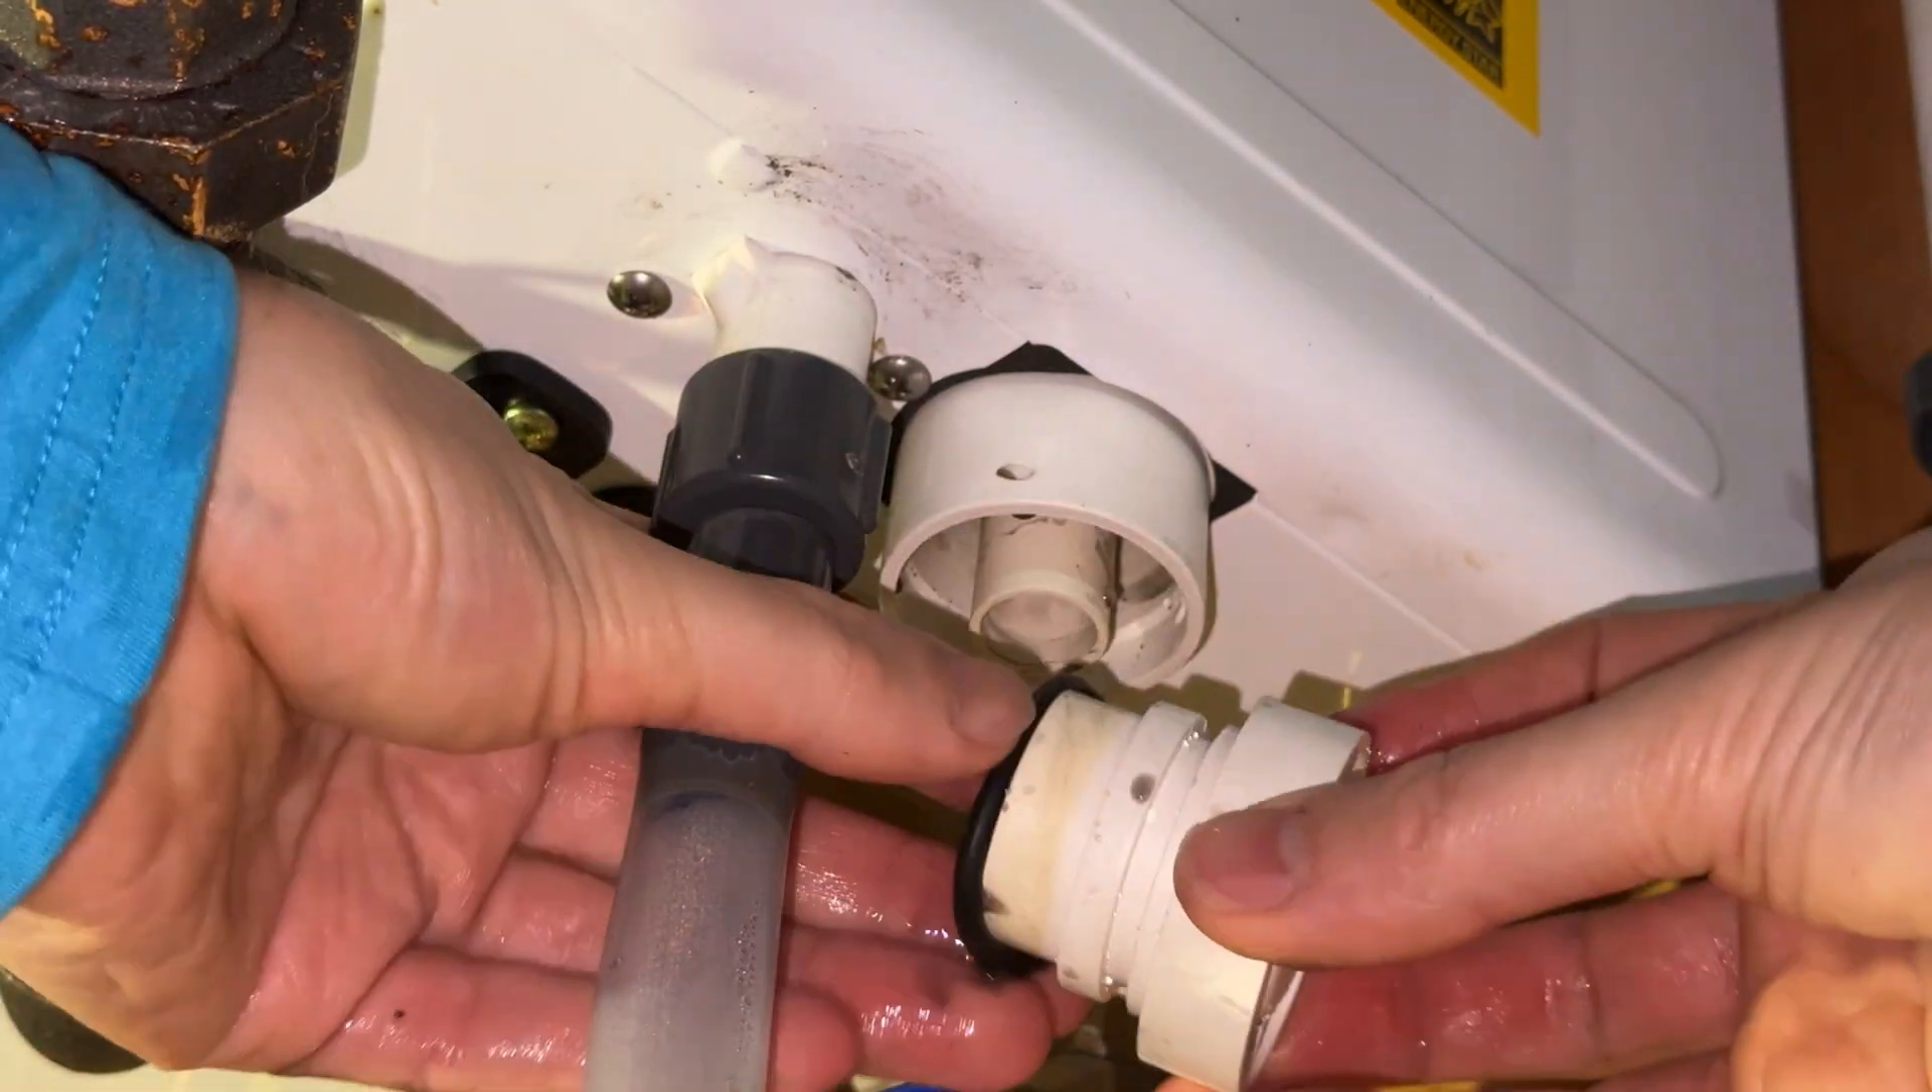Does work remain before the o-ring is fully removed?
Yes.